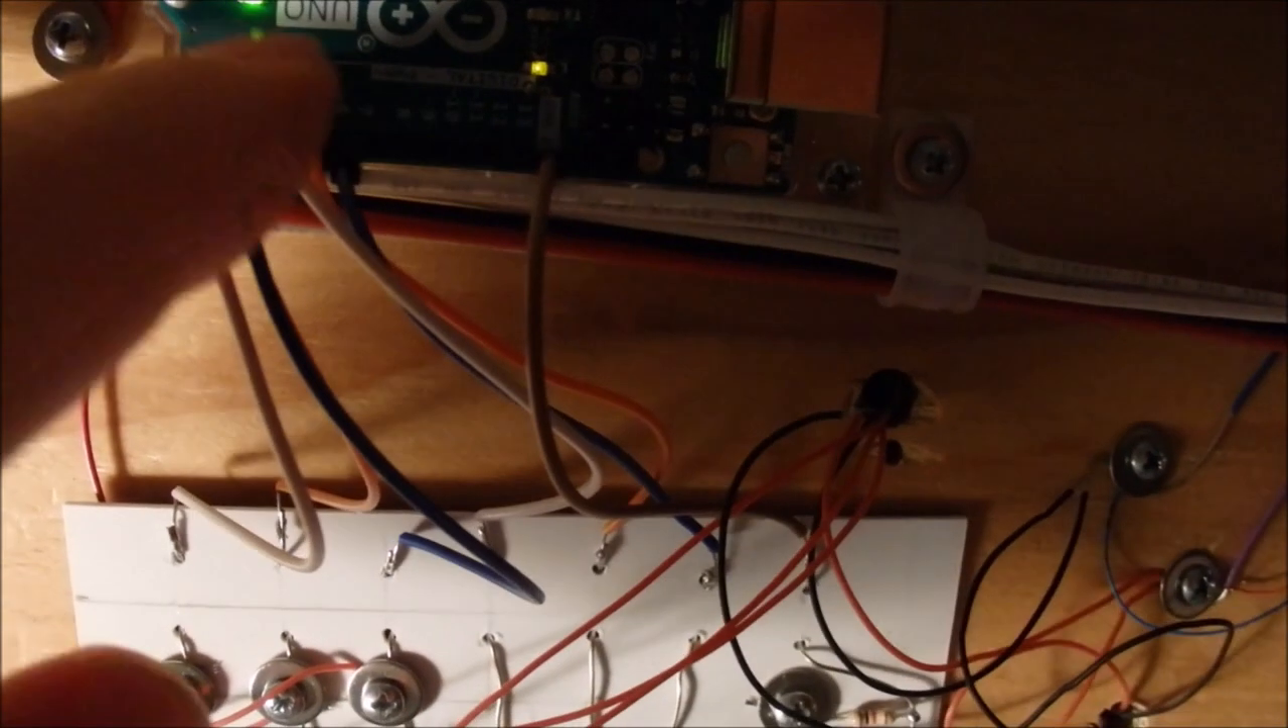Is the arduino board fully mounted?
Yes.